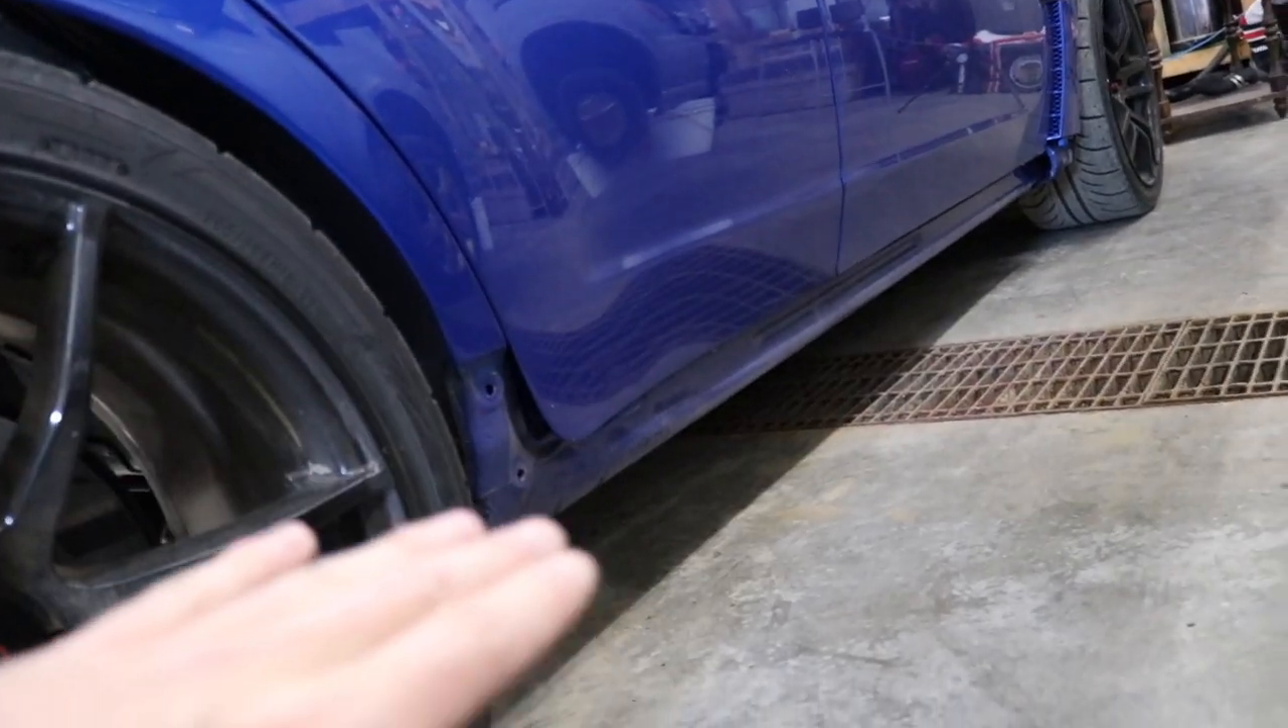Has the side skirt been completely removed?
Yes.